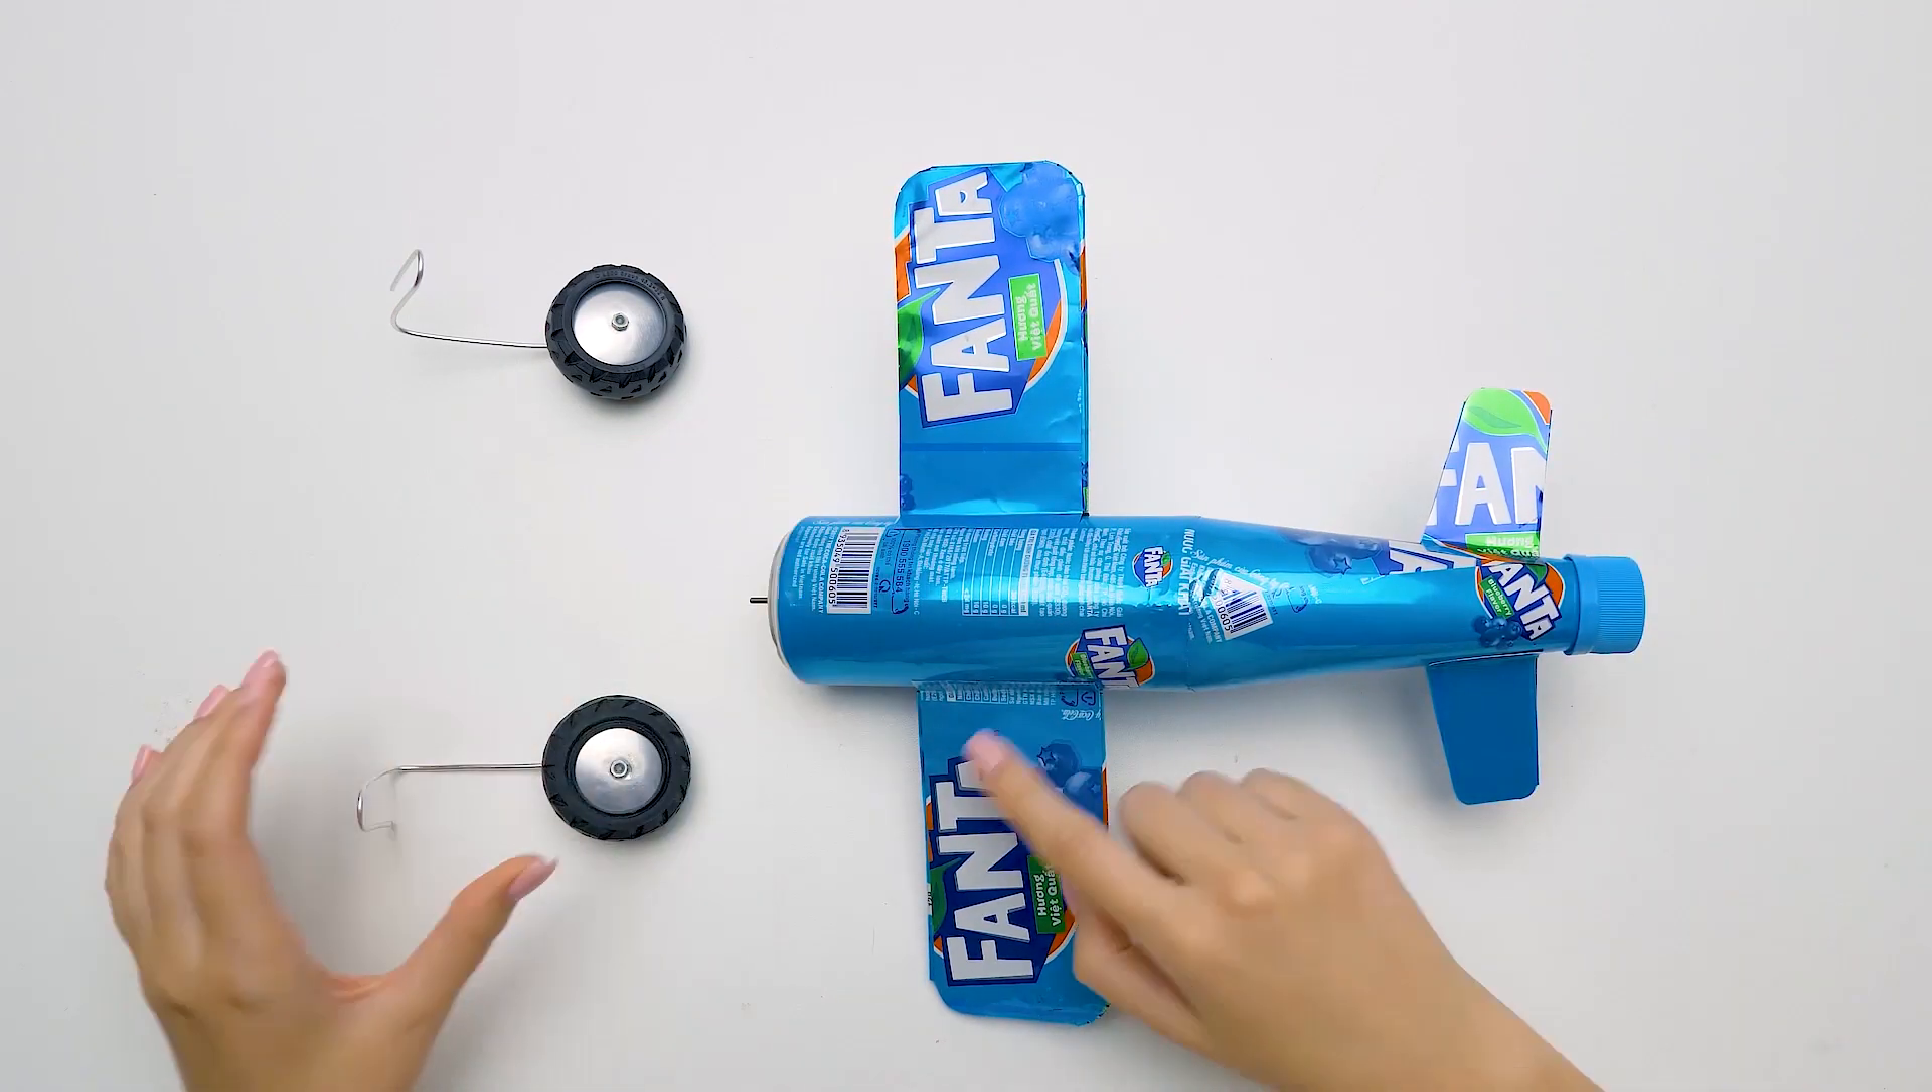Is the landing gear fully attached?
No.